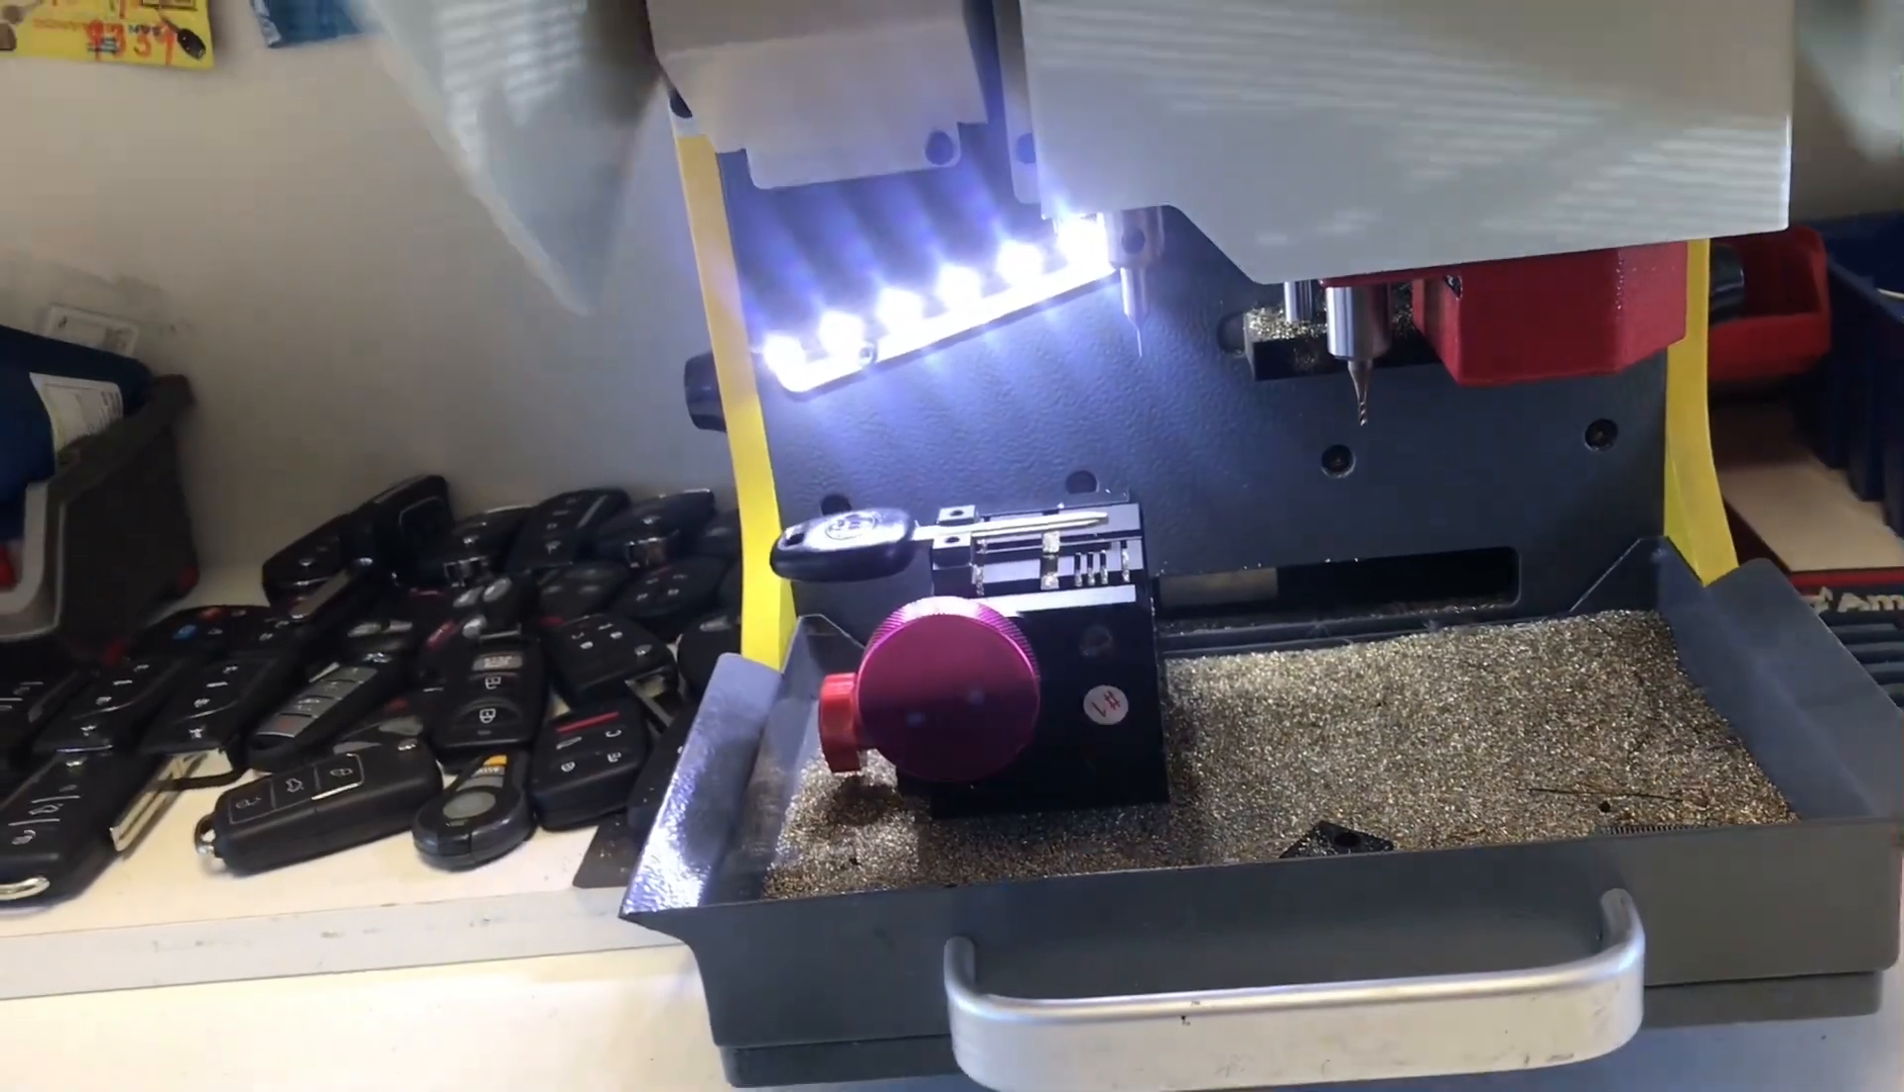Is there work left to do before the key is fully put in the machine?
No.